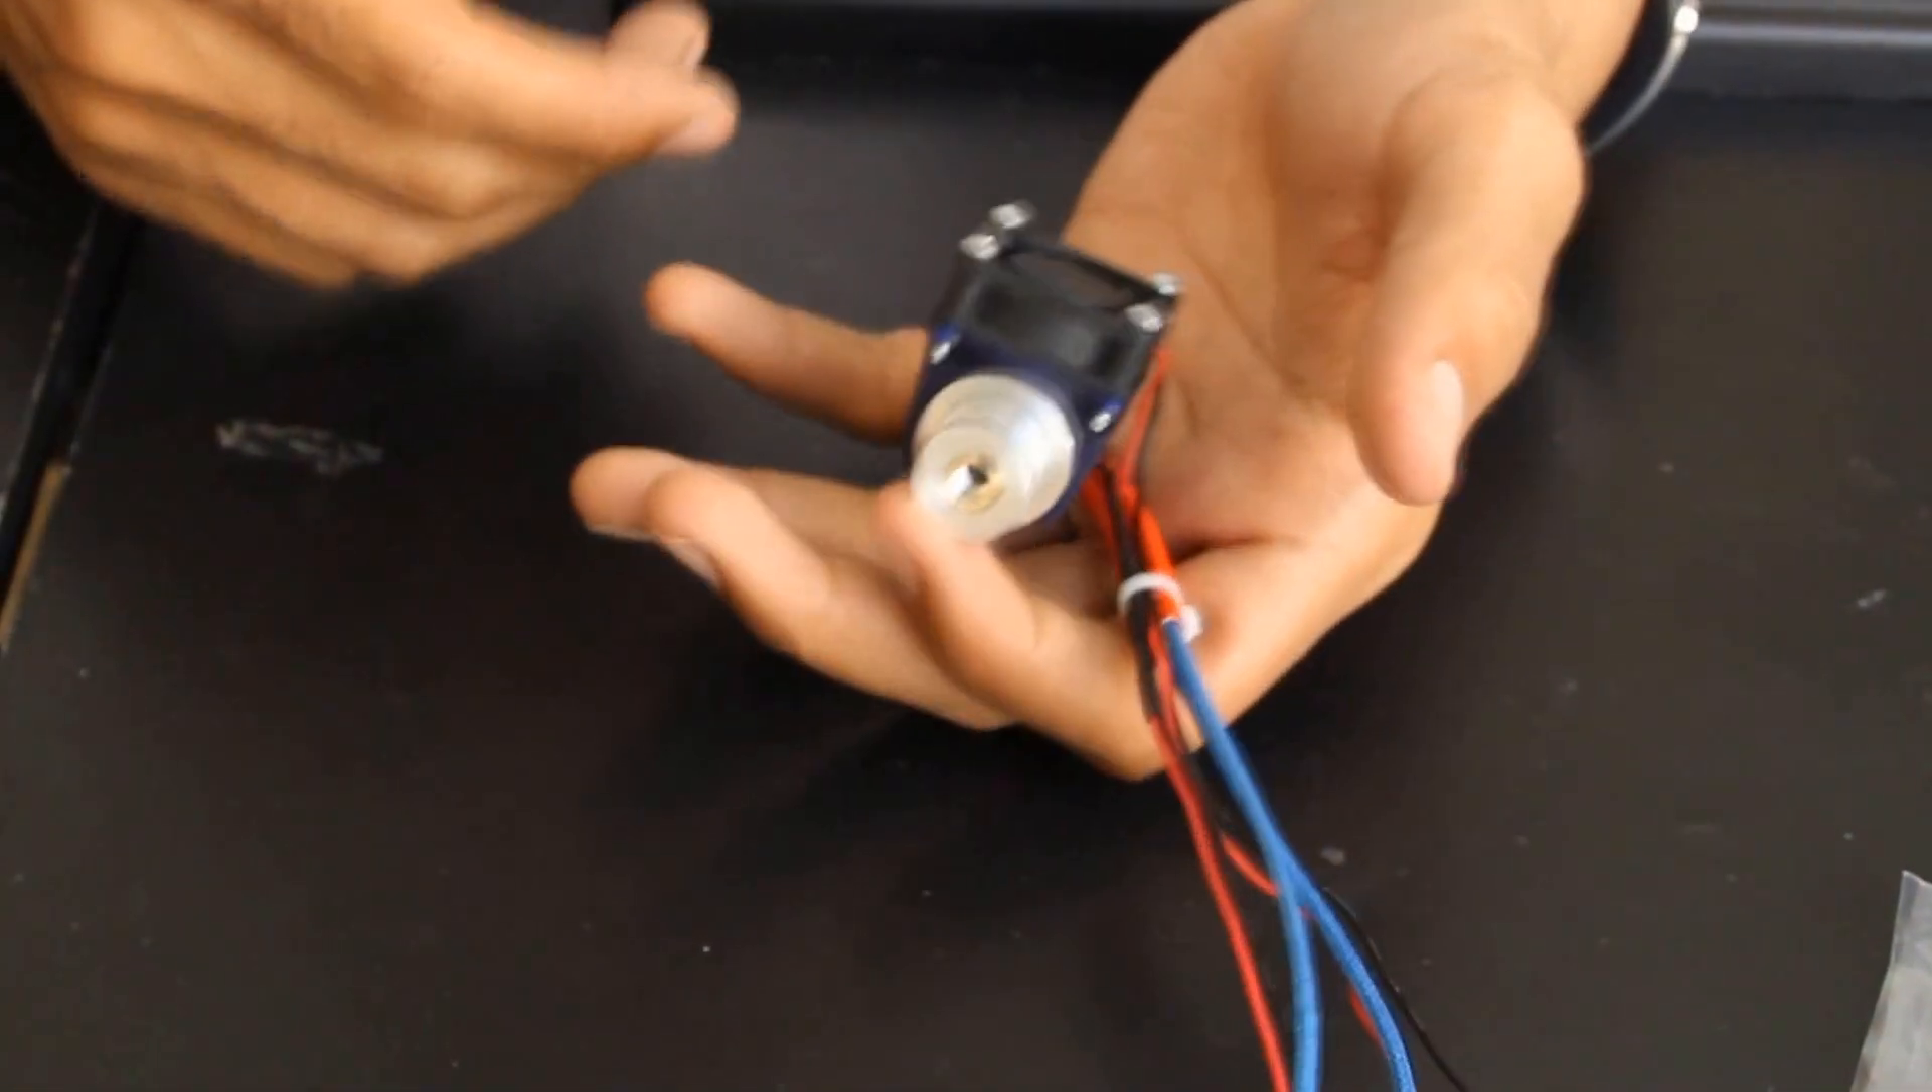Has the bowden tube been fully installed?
No.